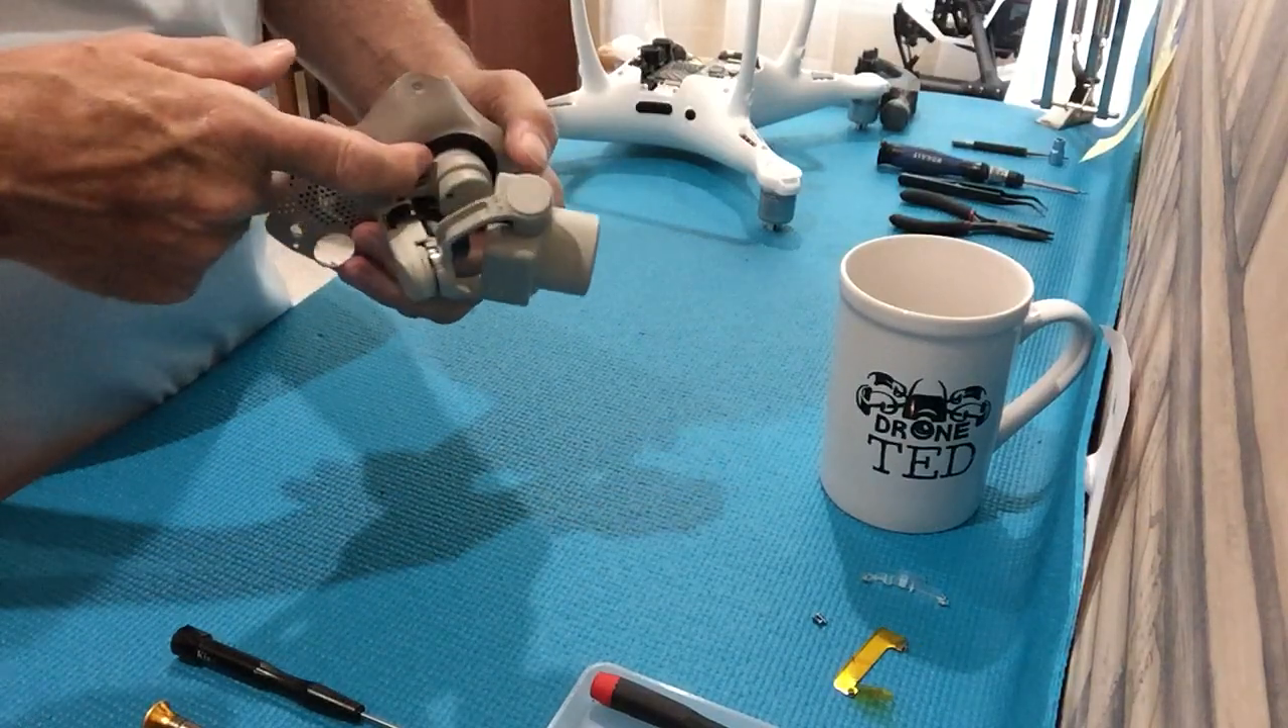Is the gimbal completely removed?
Yes.